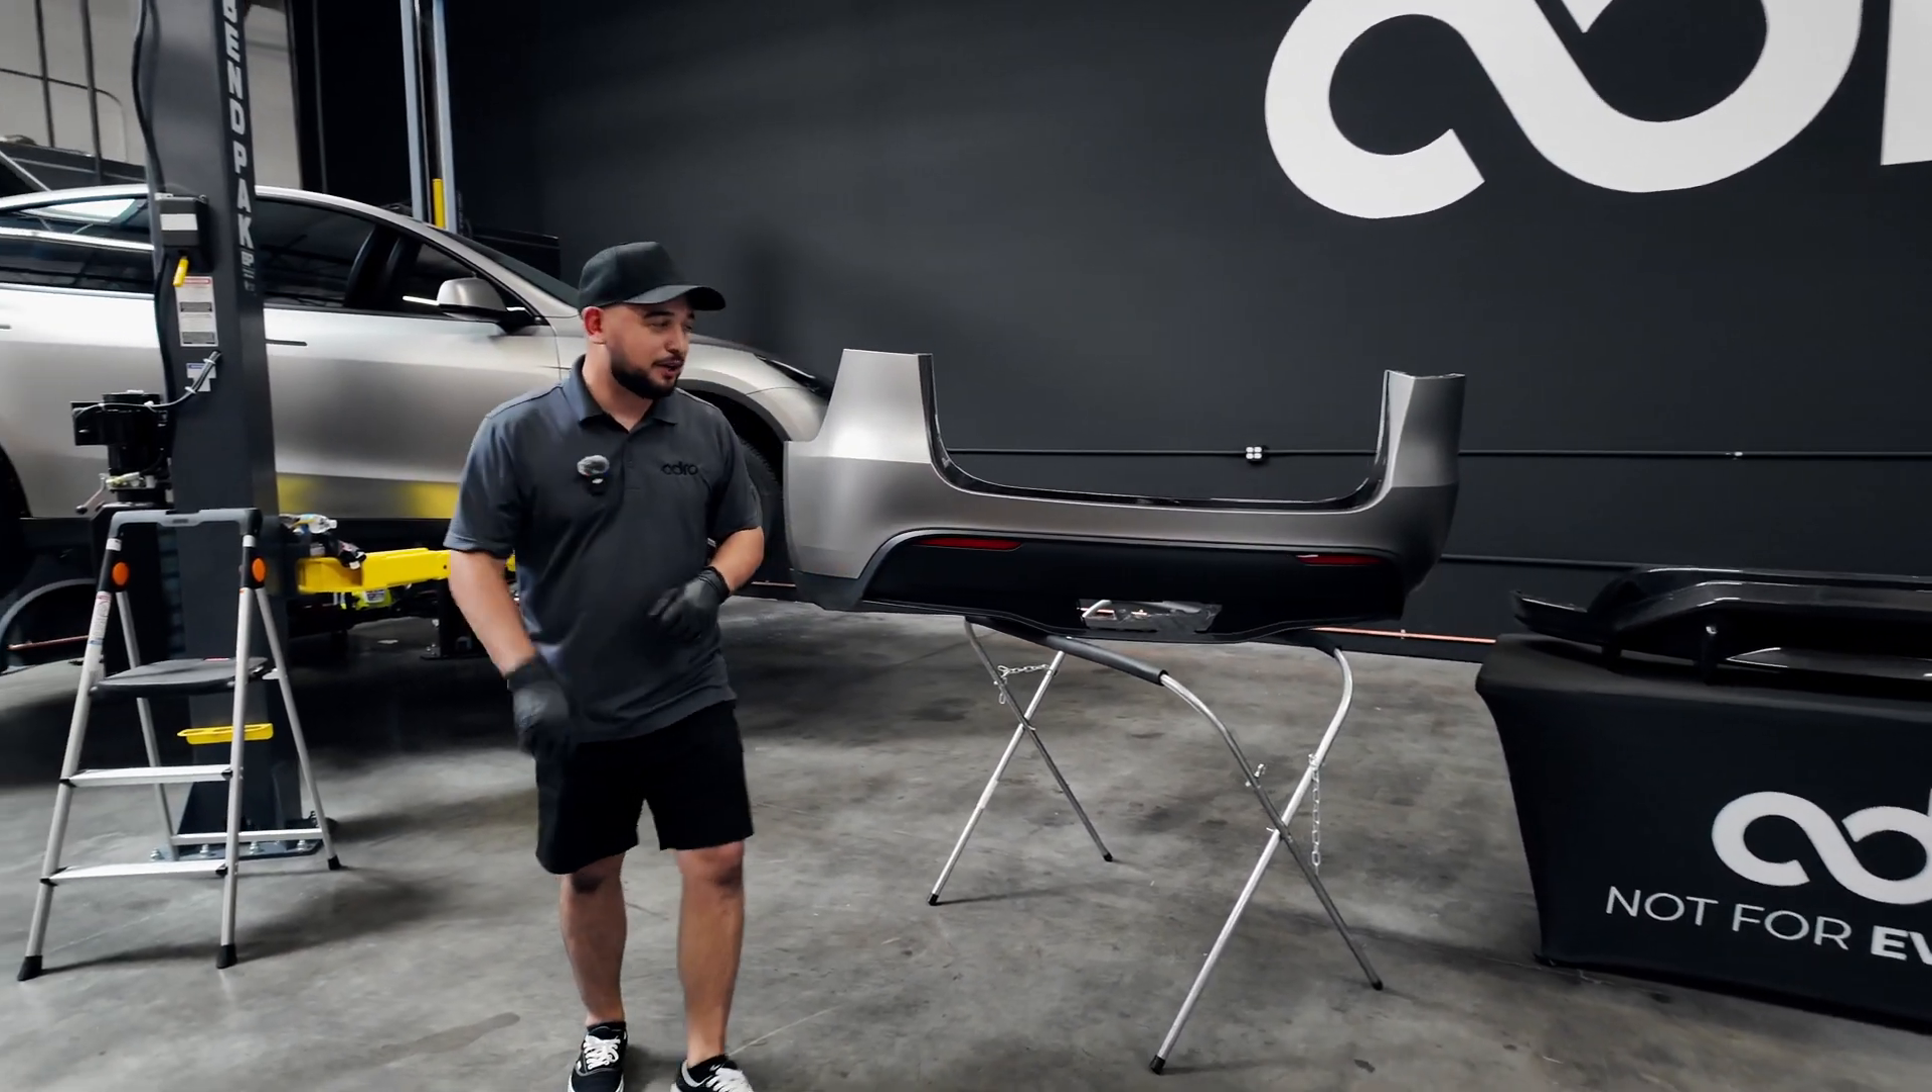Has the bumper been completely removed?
Yes.